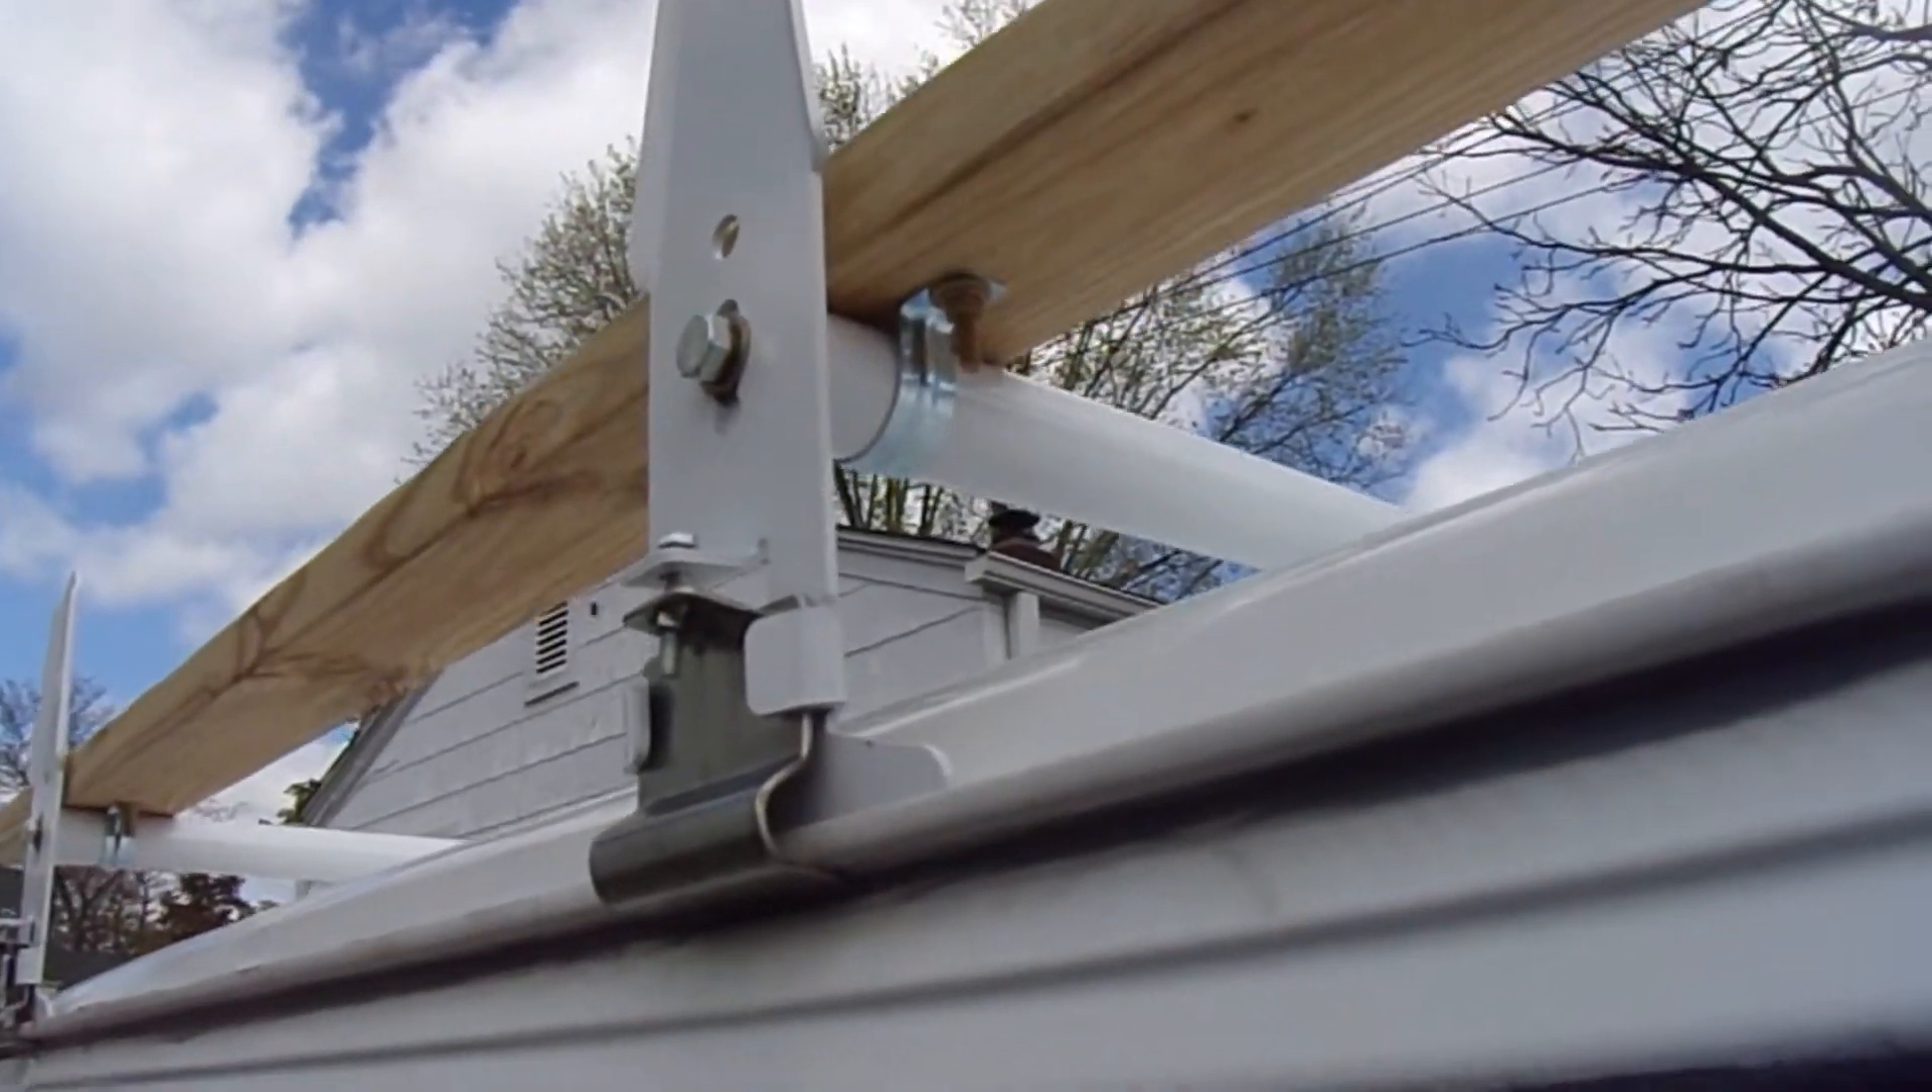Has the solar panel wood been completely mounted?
Yes.